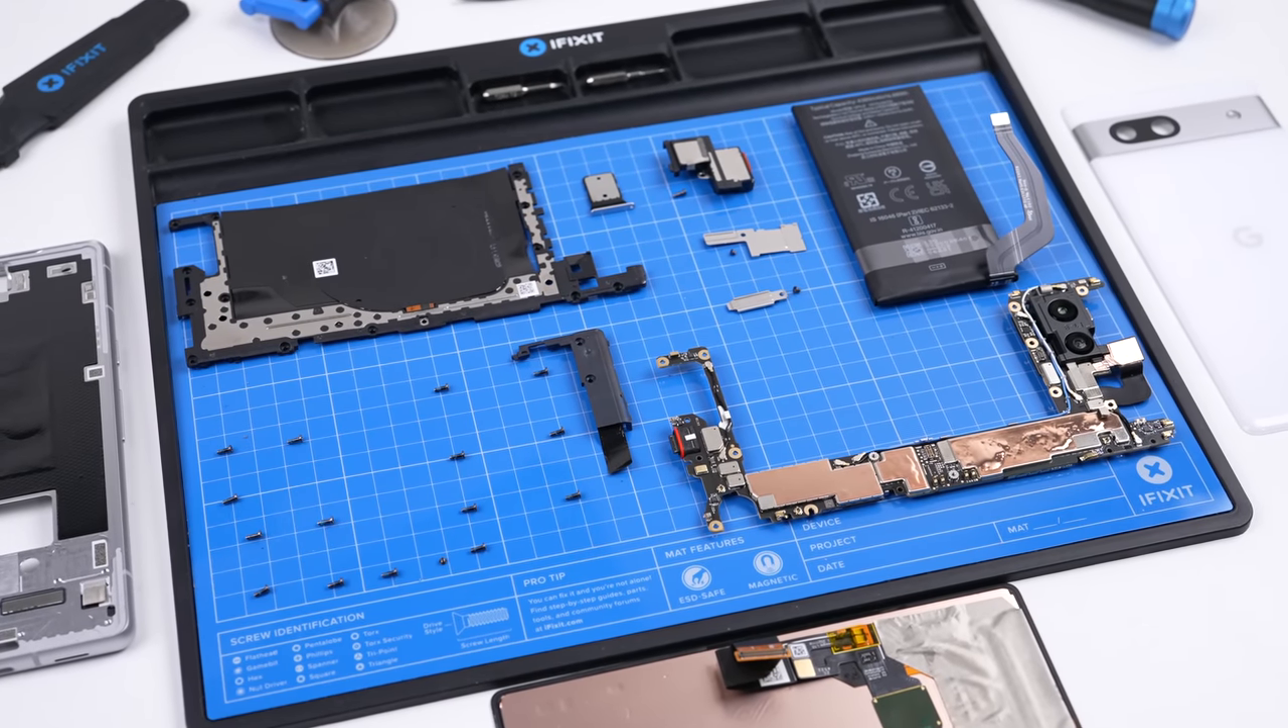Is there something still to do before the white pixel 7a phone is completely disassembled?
No.